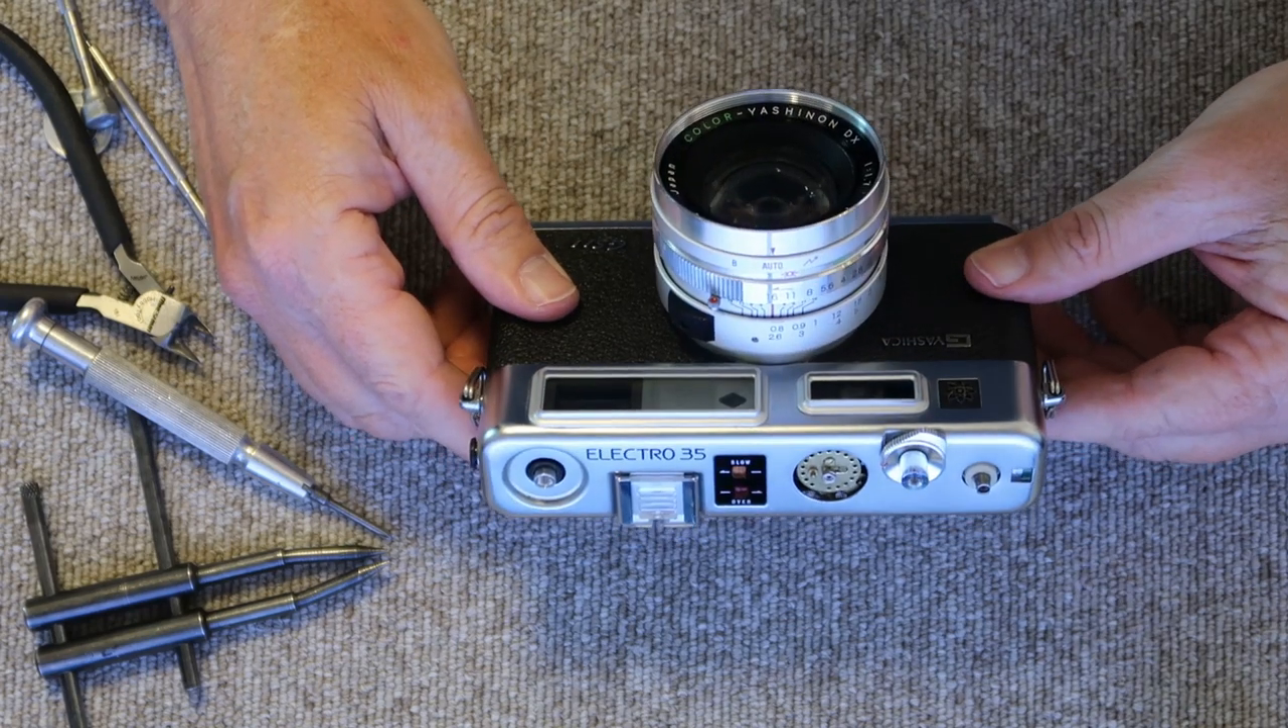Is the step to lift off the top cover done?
No.